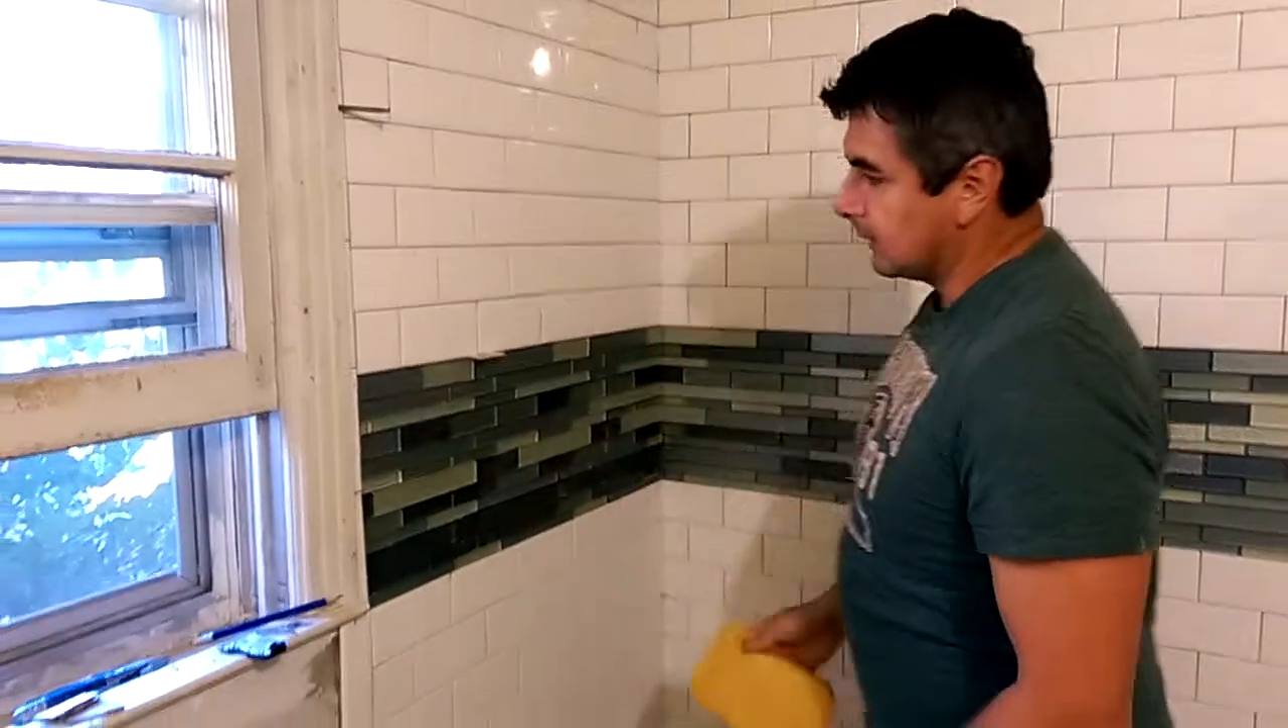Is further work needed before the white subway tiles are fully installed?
No.